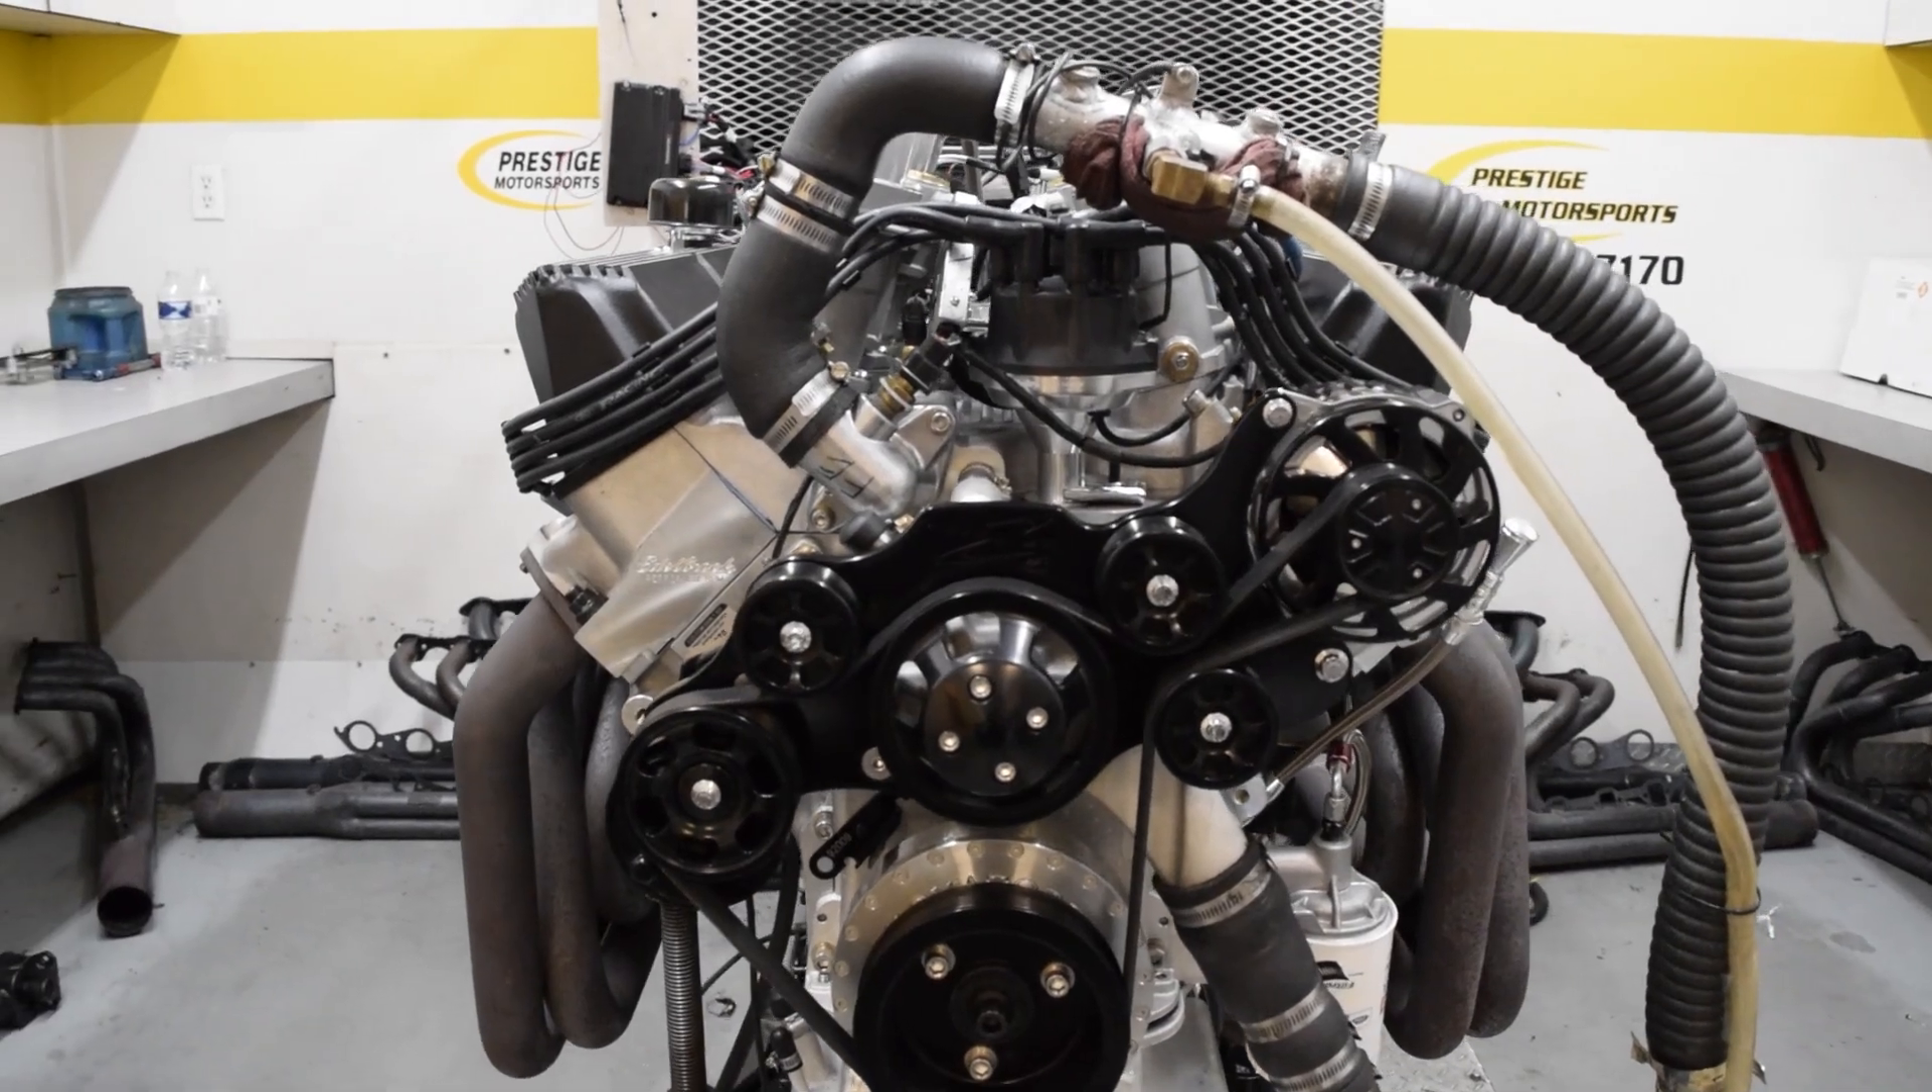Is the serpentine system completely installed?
Yes.